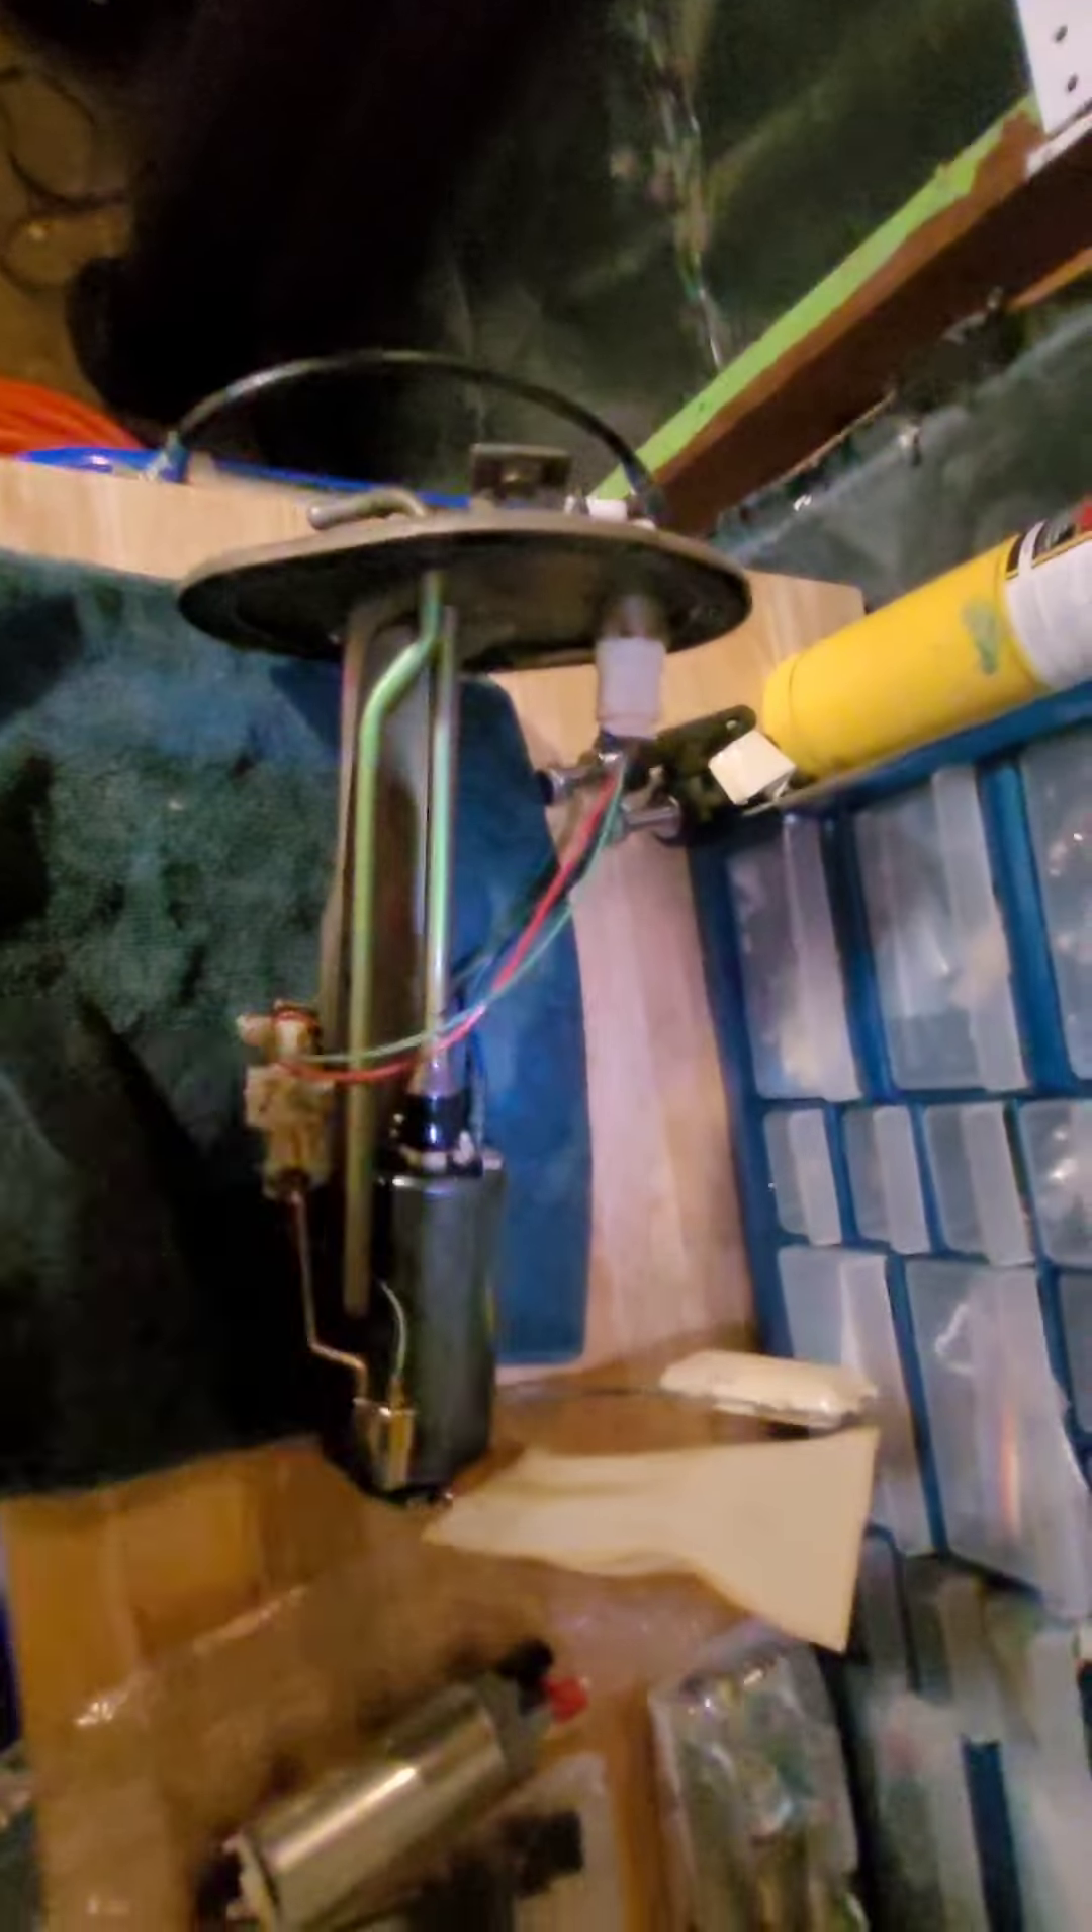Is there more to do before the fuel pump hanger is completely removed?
No.